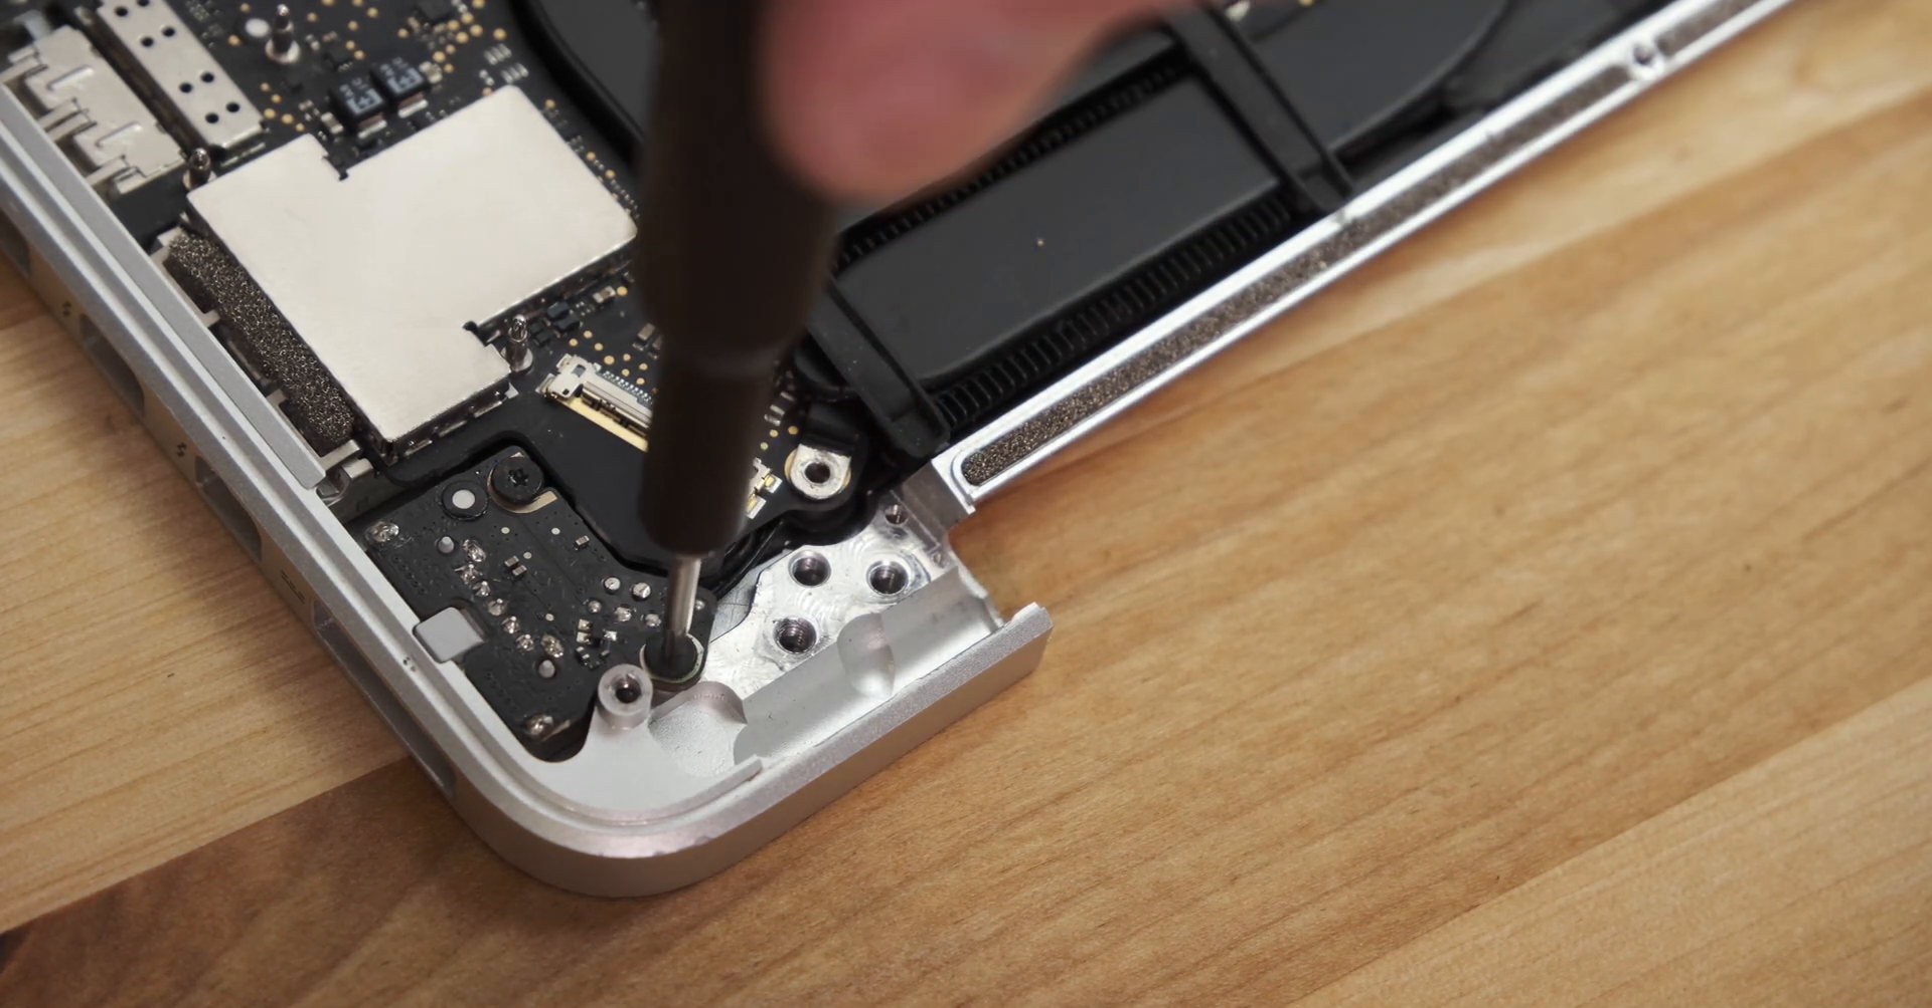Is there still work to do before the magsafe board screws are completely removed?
Yes.